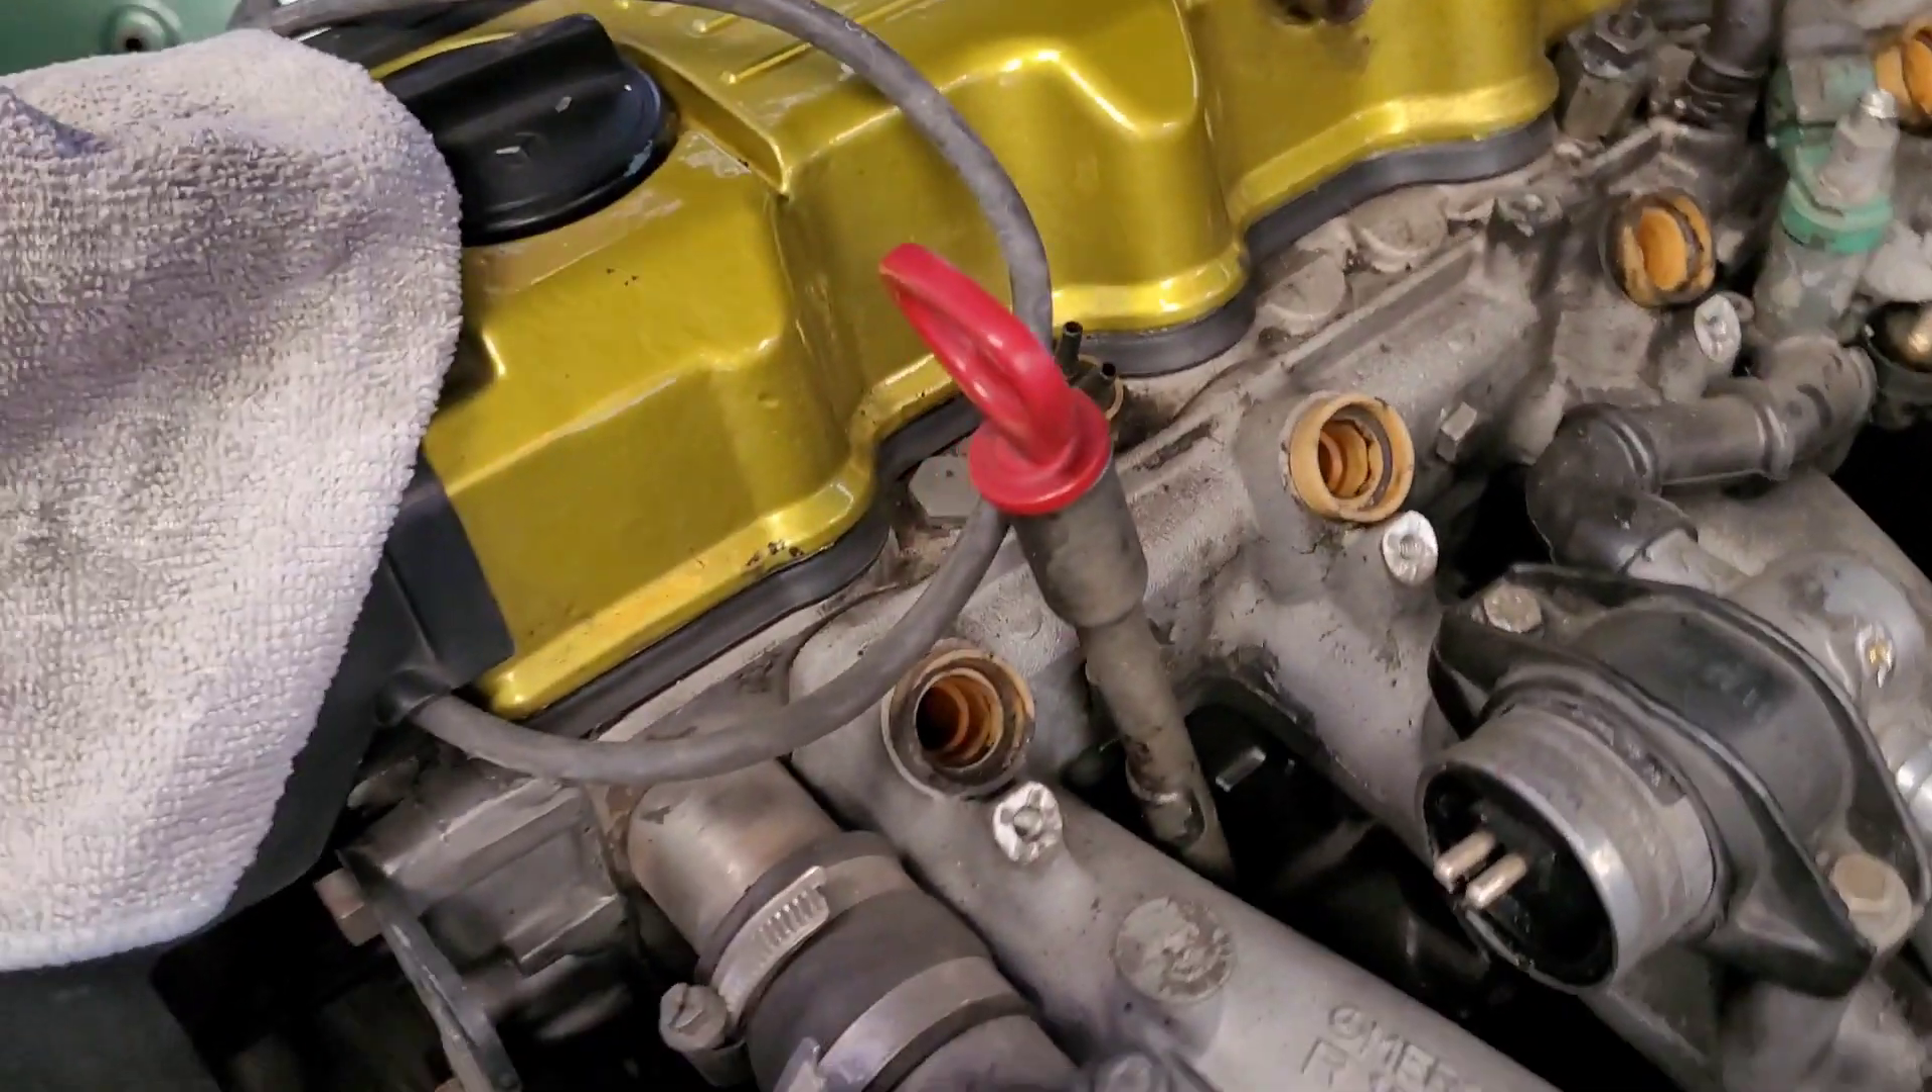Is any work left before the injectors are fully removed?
No.